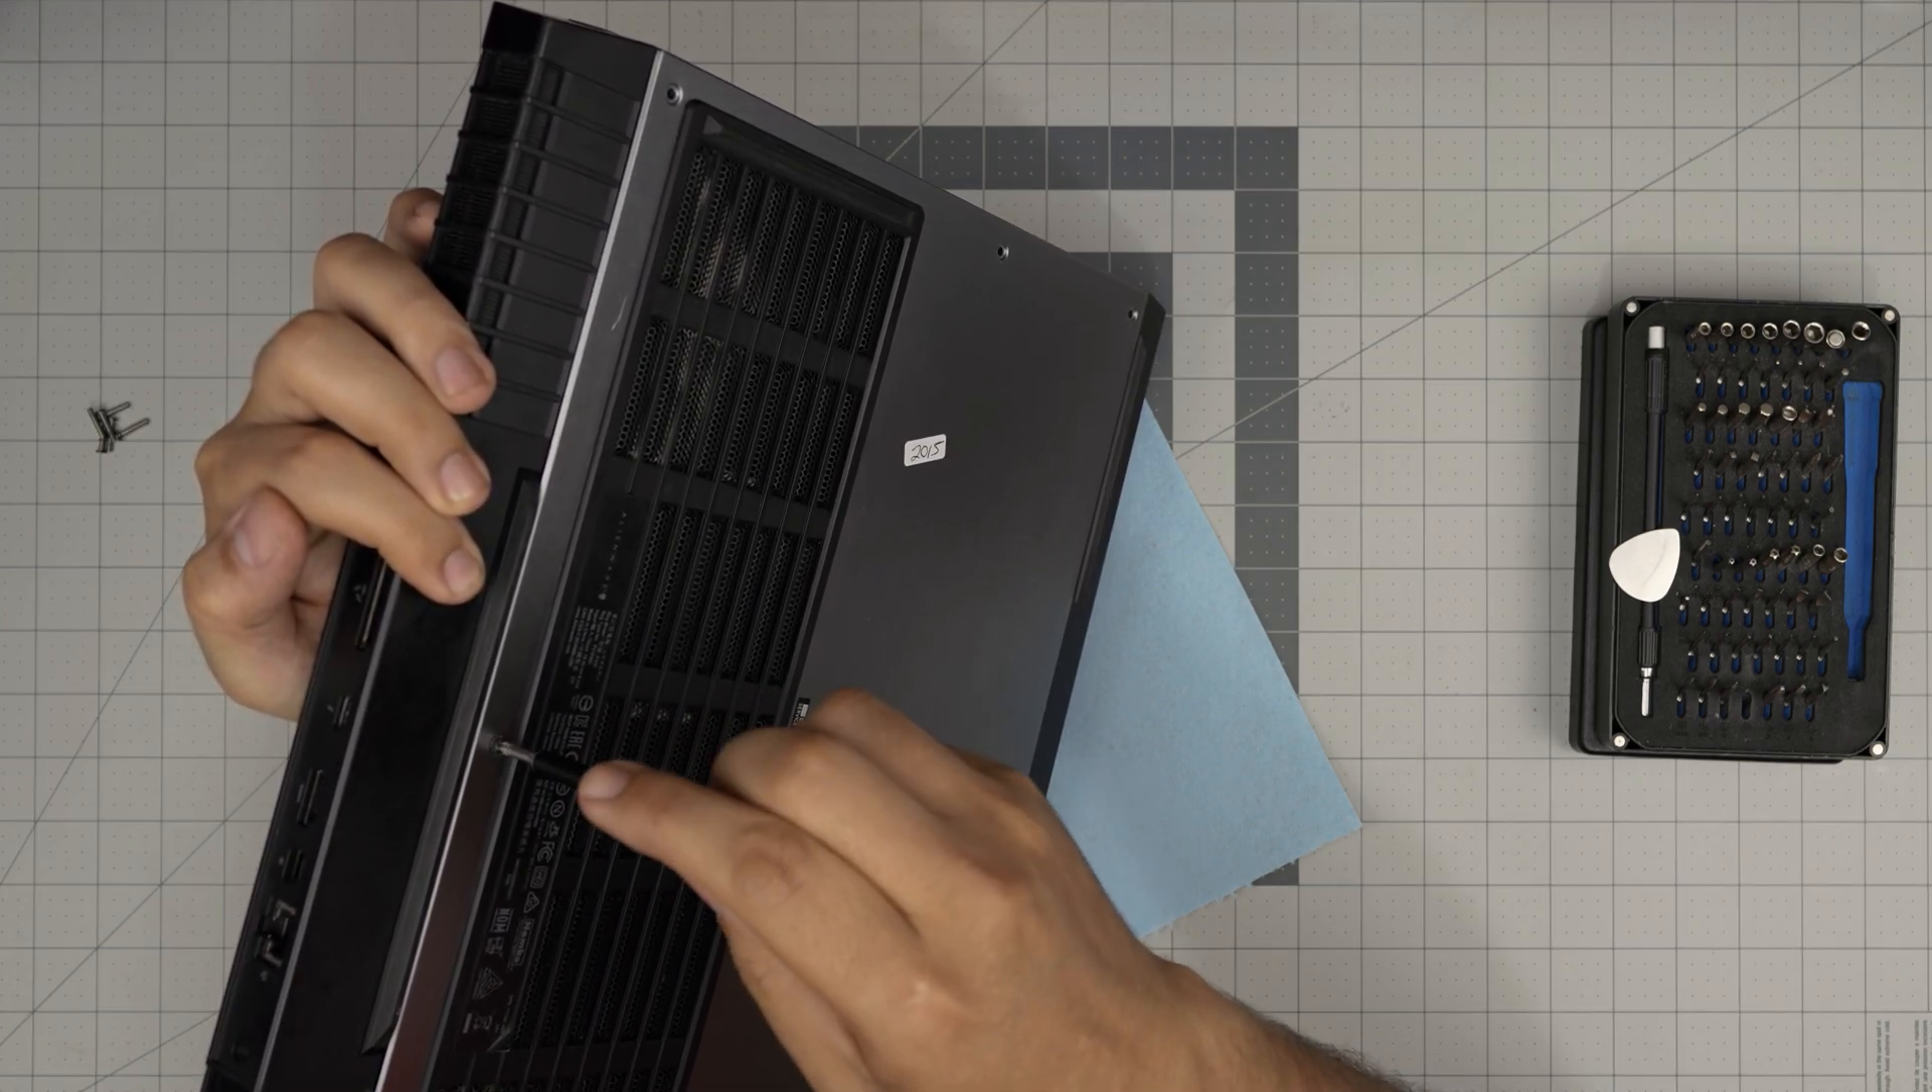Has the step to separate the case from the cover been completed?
No.